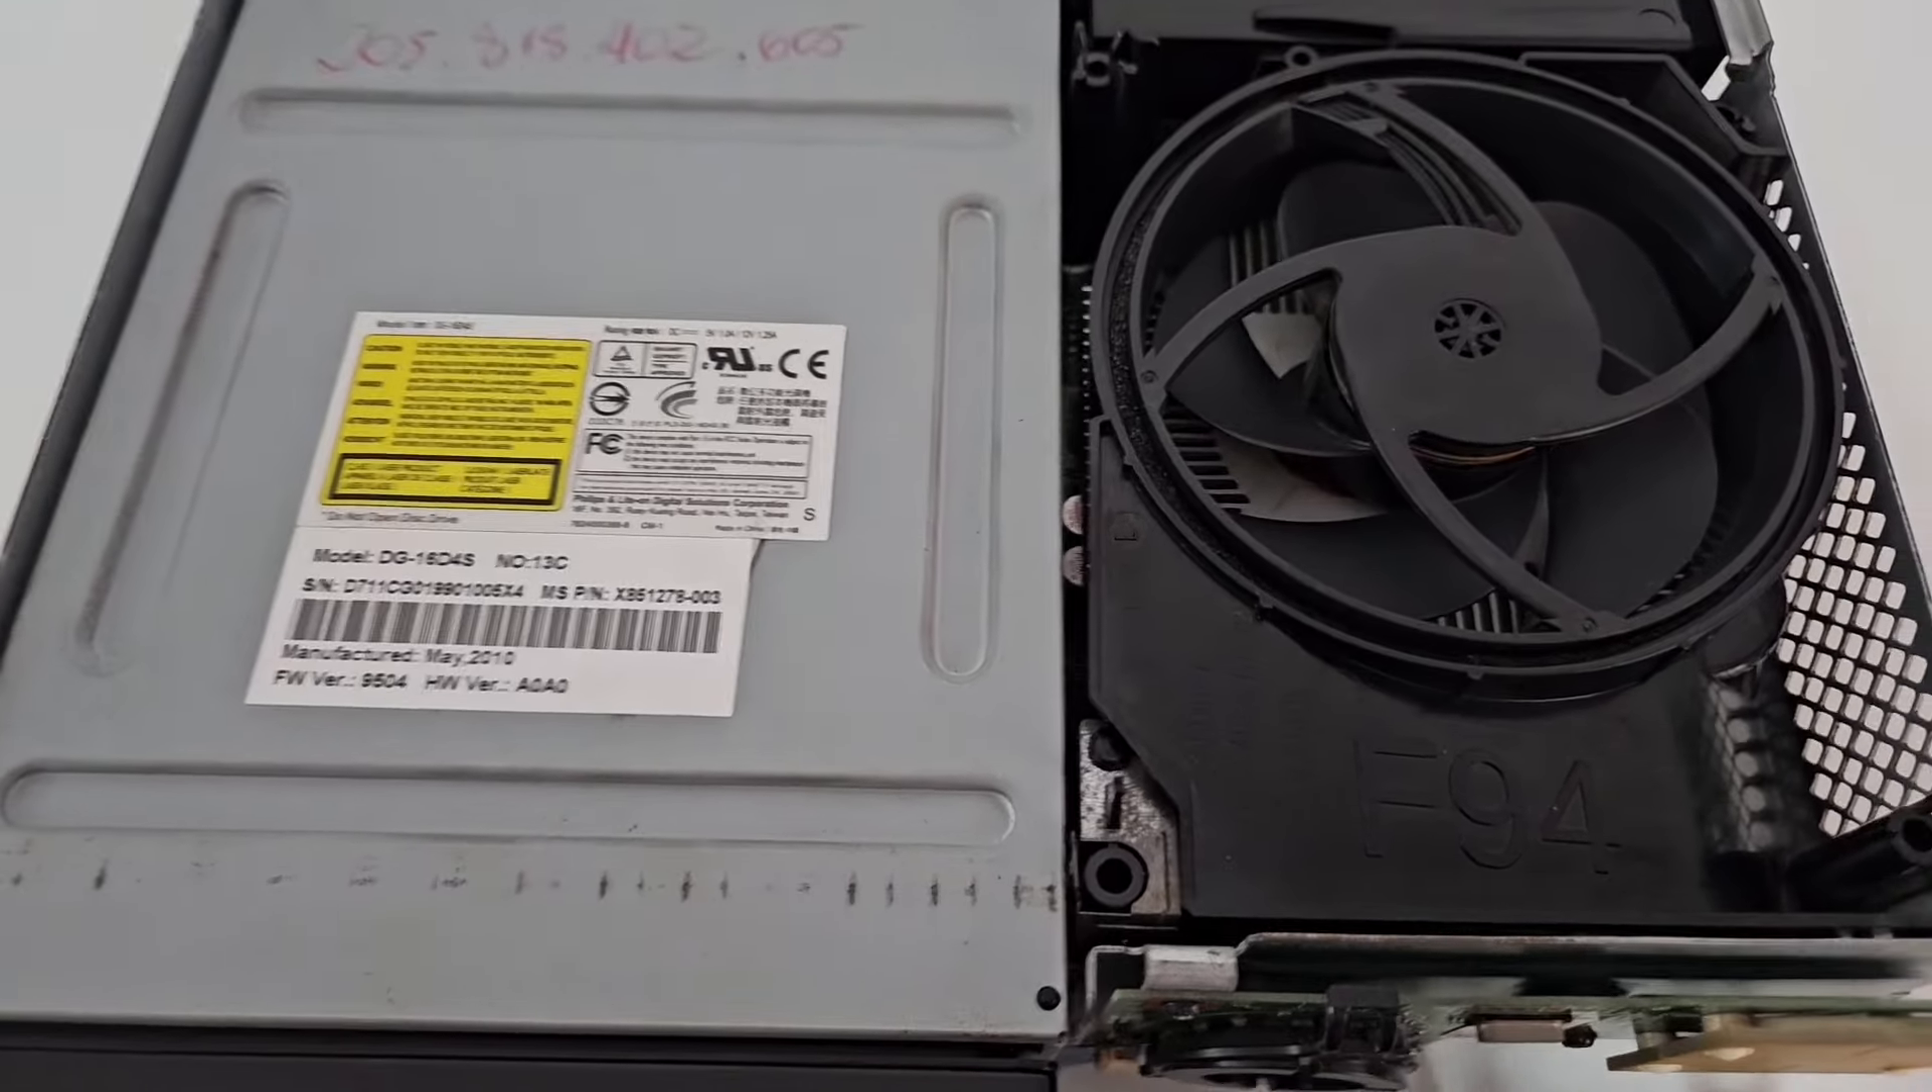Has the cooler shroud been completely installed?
Yes.